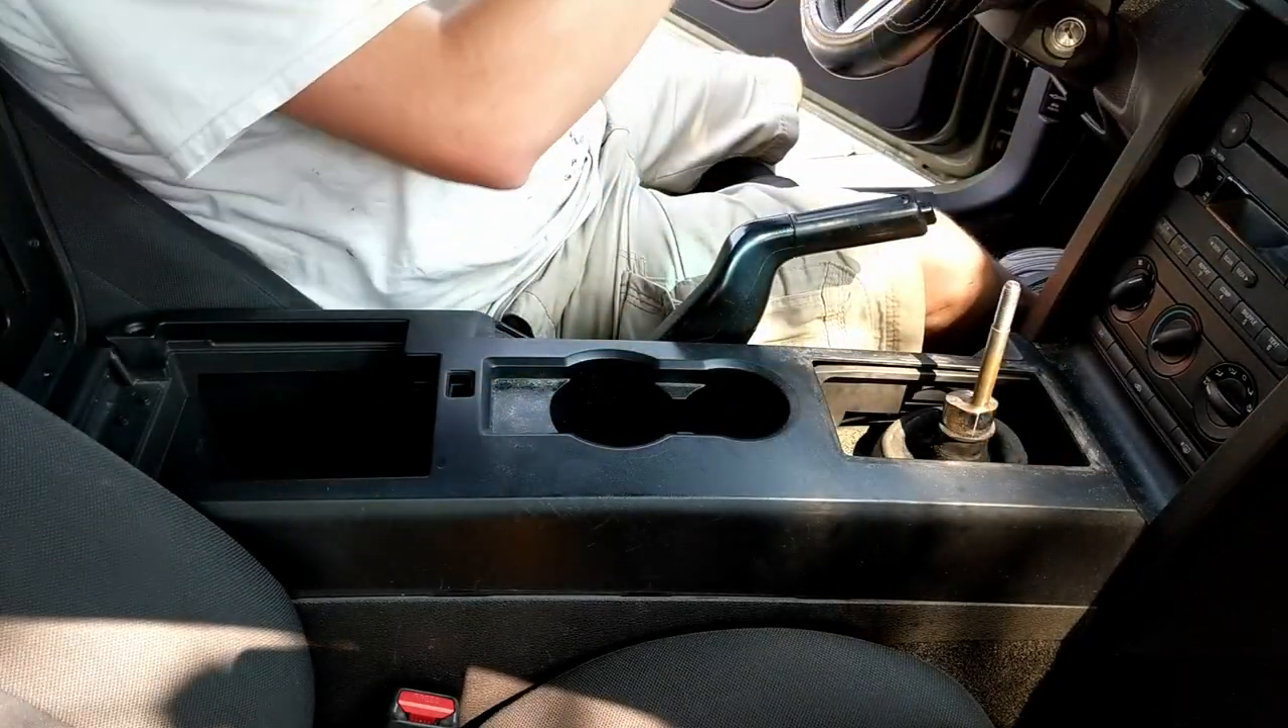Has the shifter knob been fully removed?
Yes.